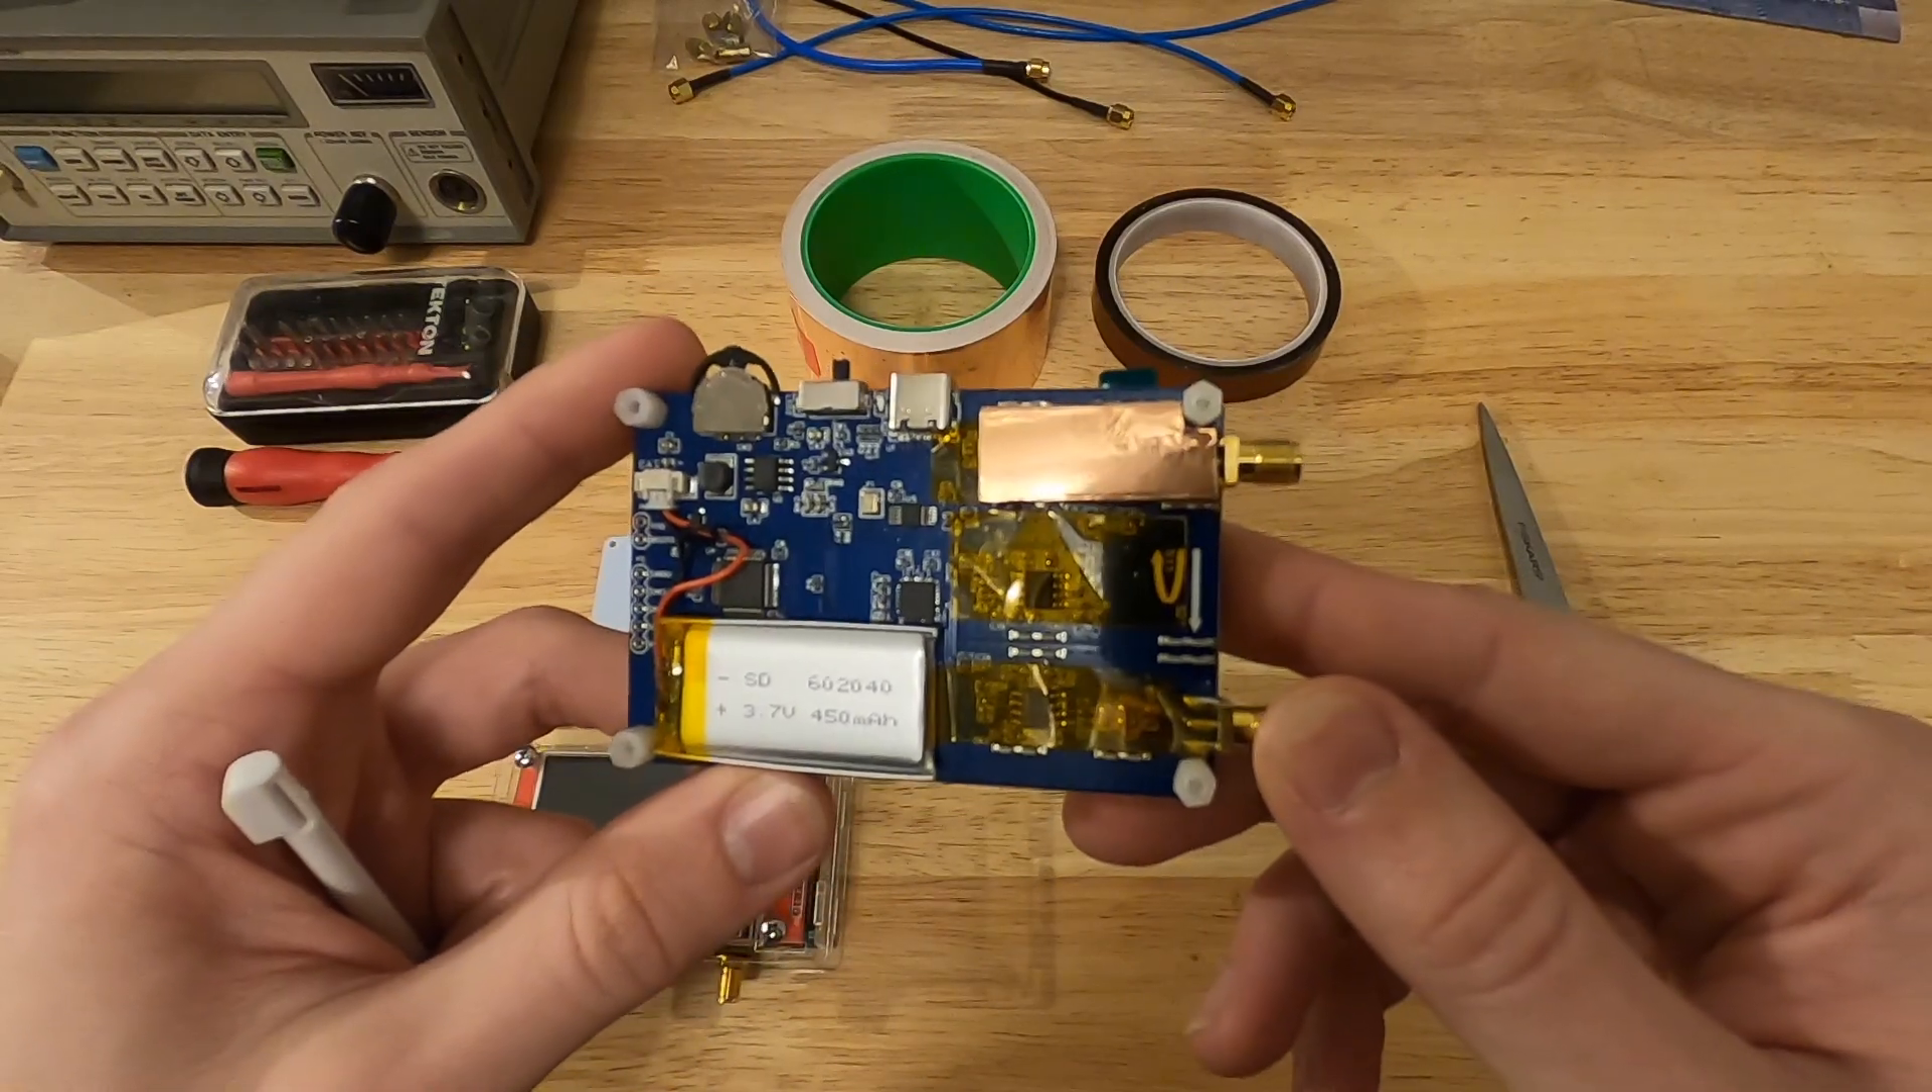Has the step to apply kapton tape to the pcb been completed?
Yes.